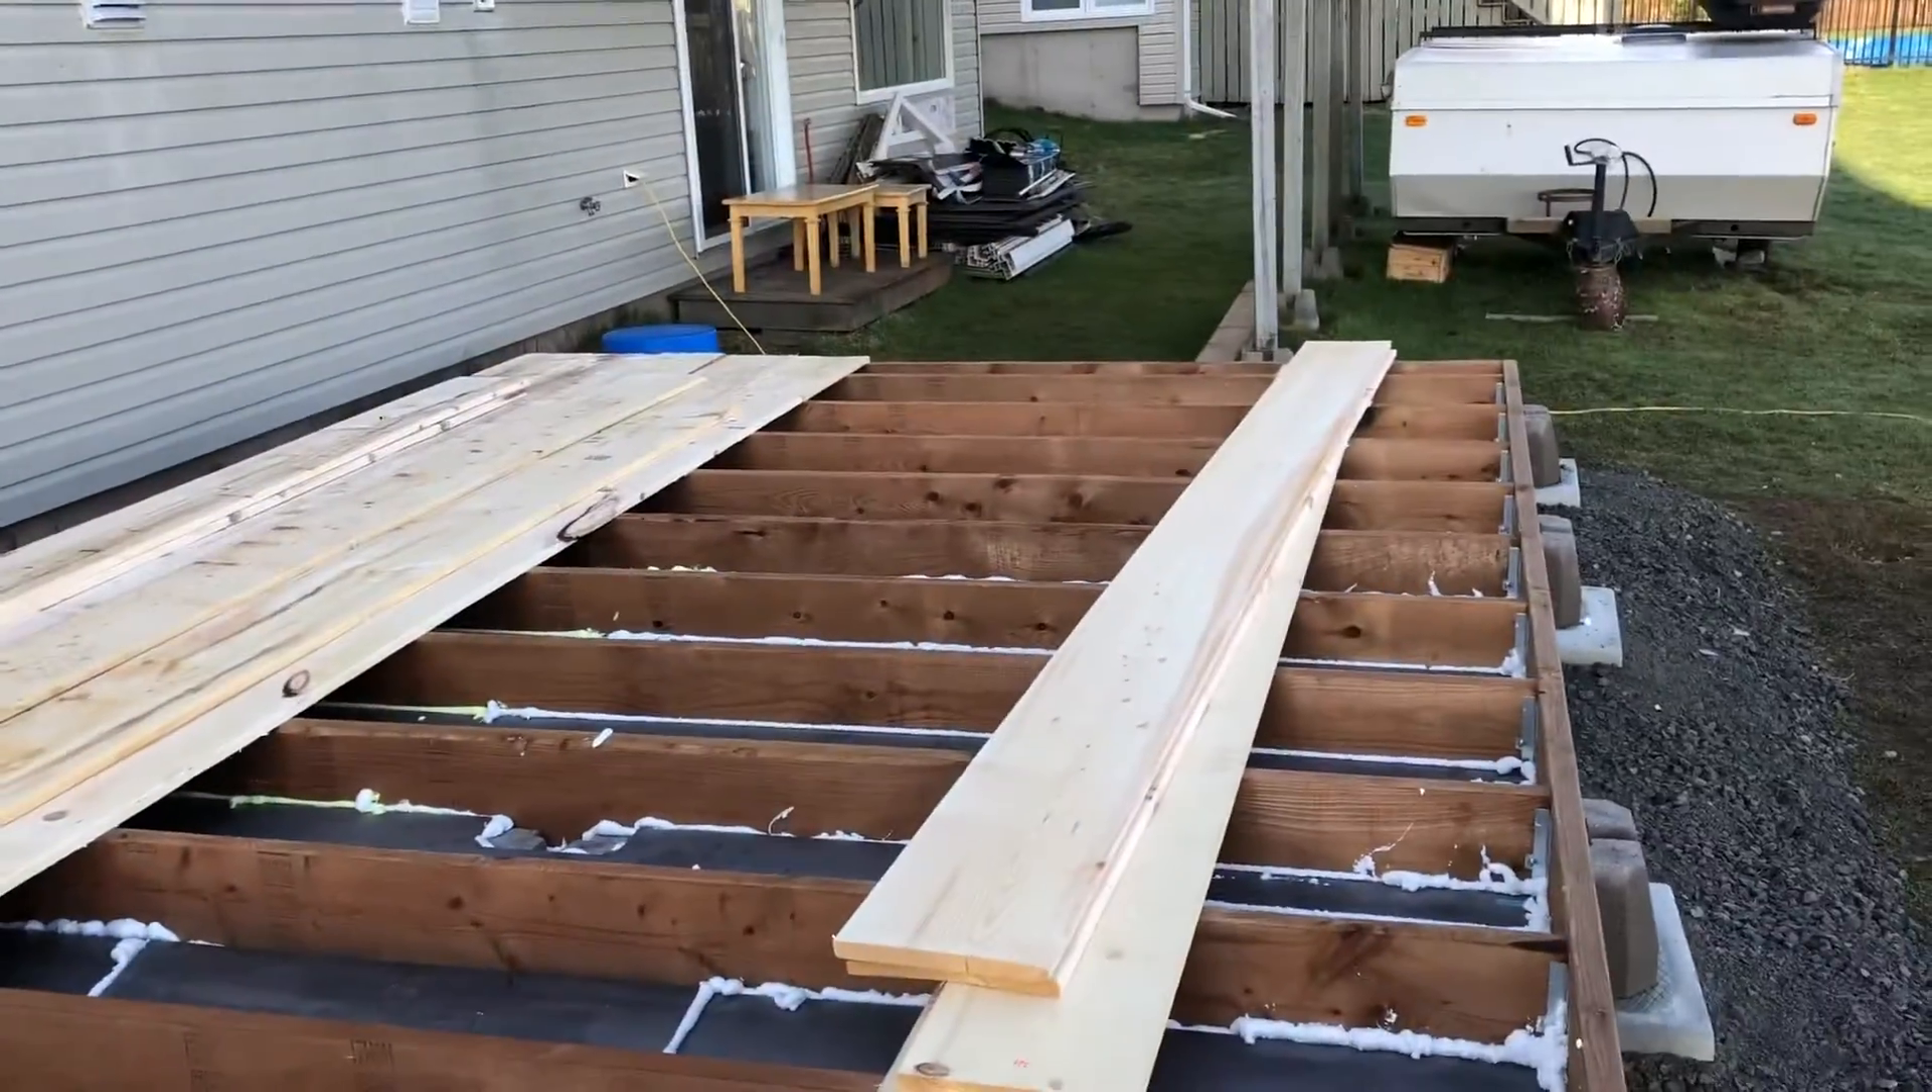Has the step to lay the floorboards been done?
No.